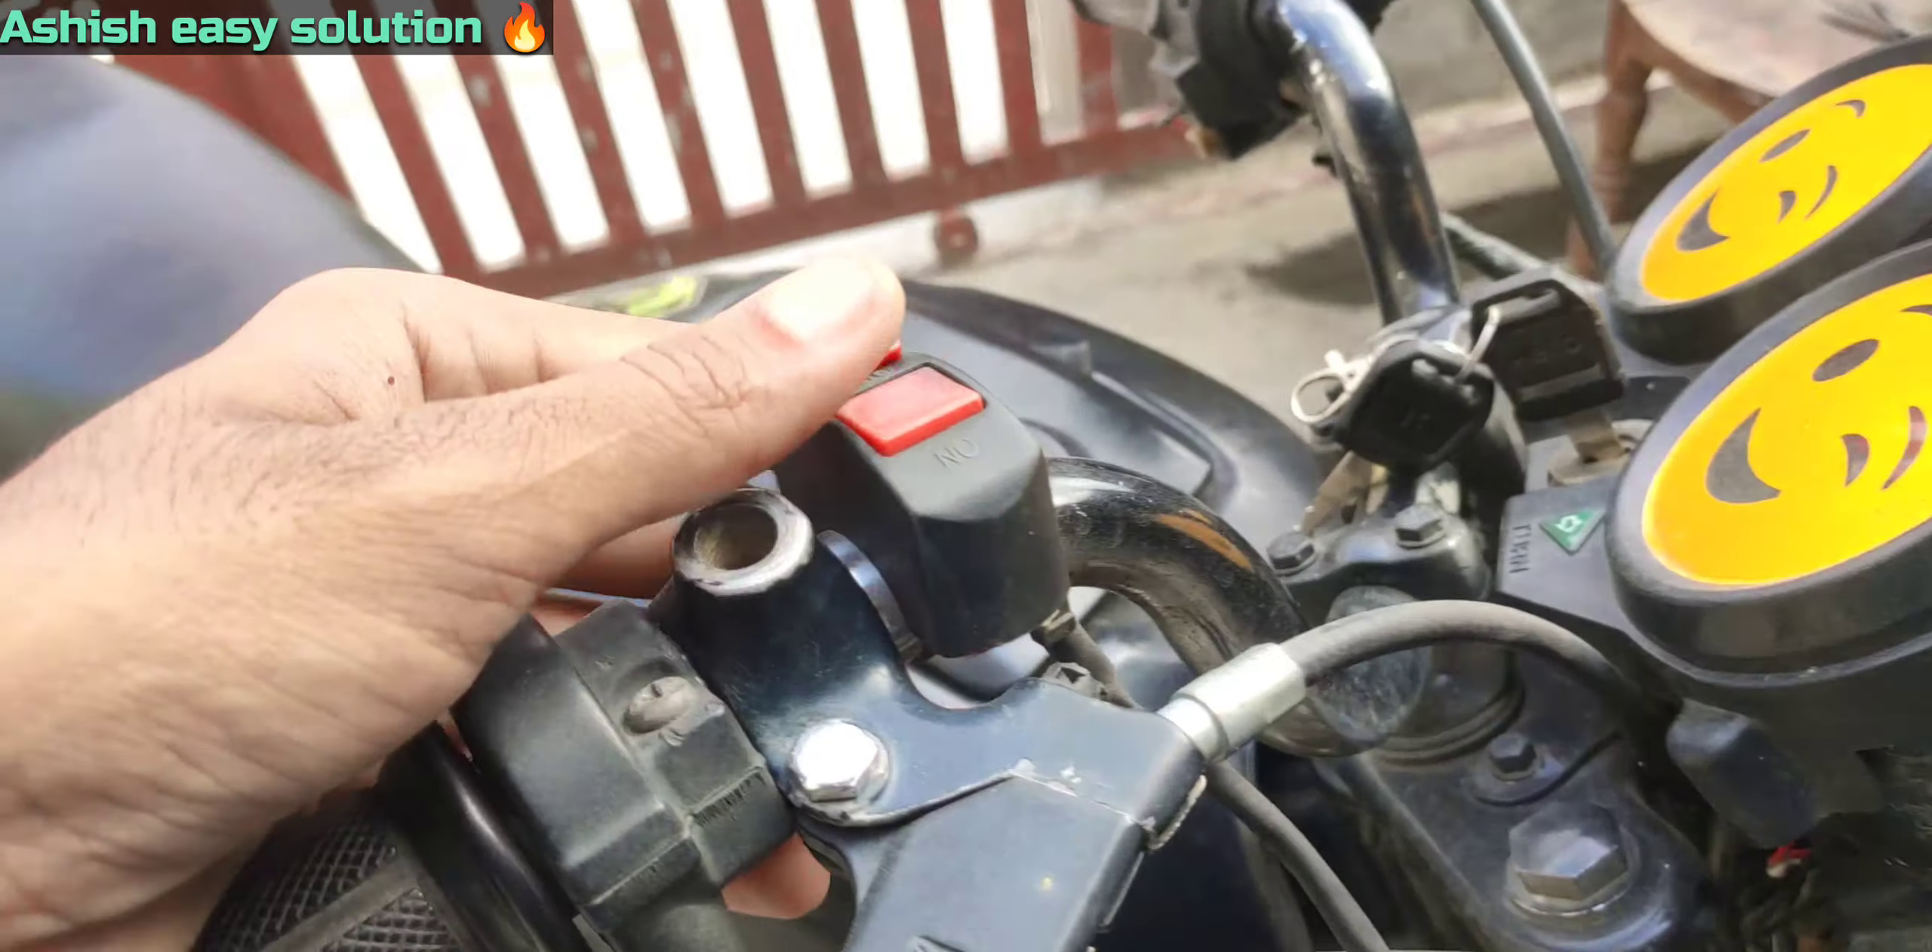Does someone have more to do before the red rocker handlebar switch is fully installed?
No.